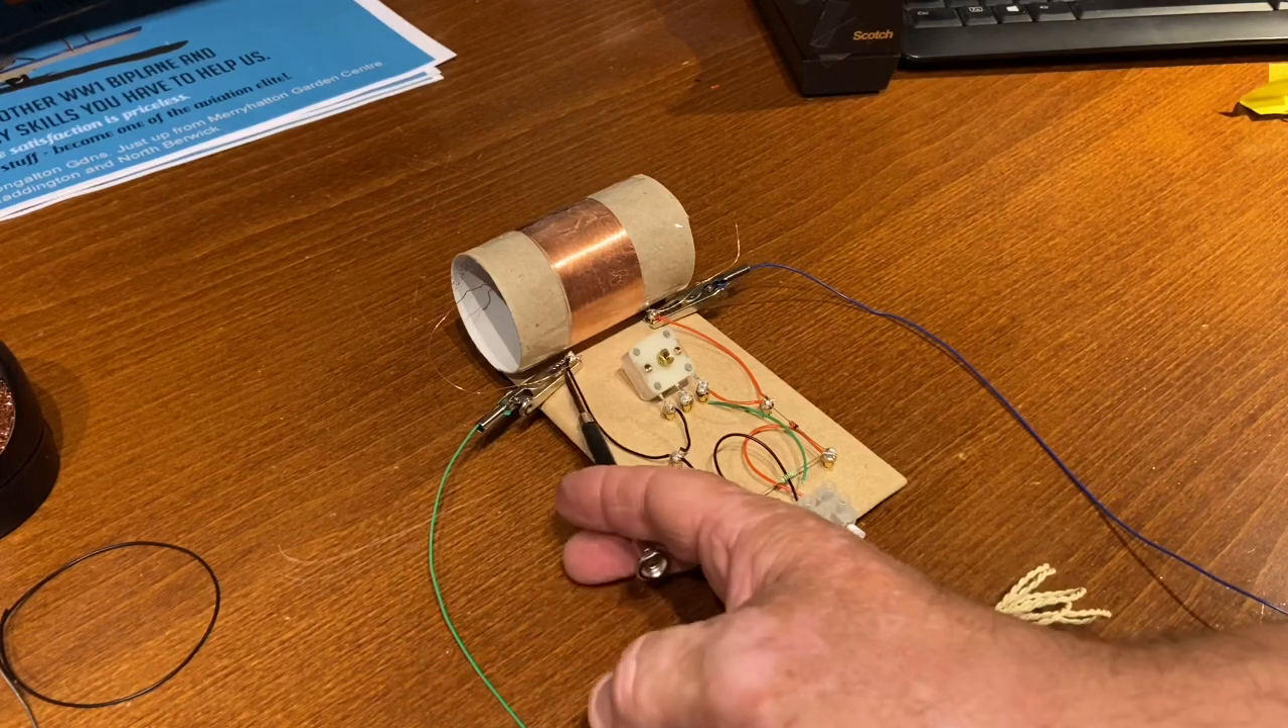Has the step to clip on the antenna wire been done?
Yes.